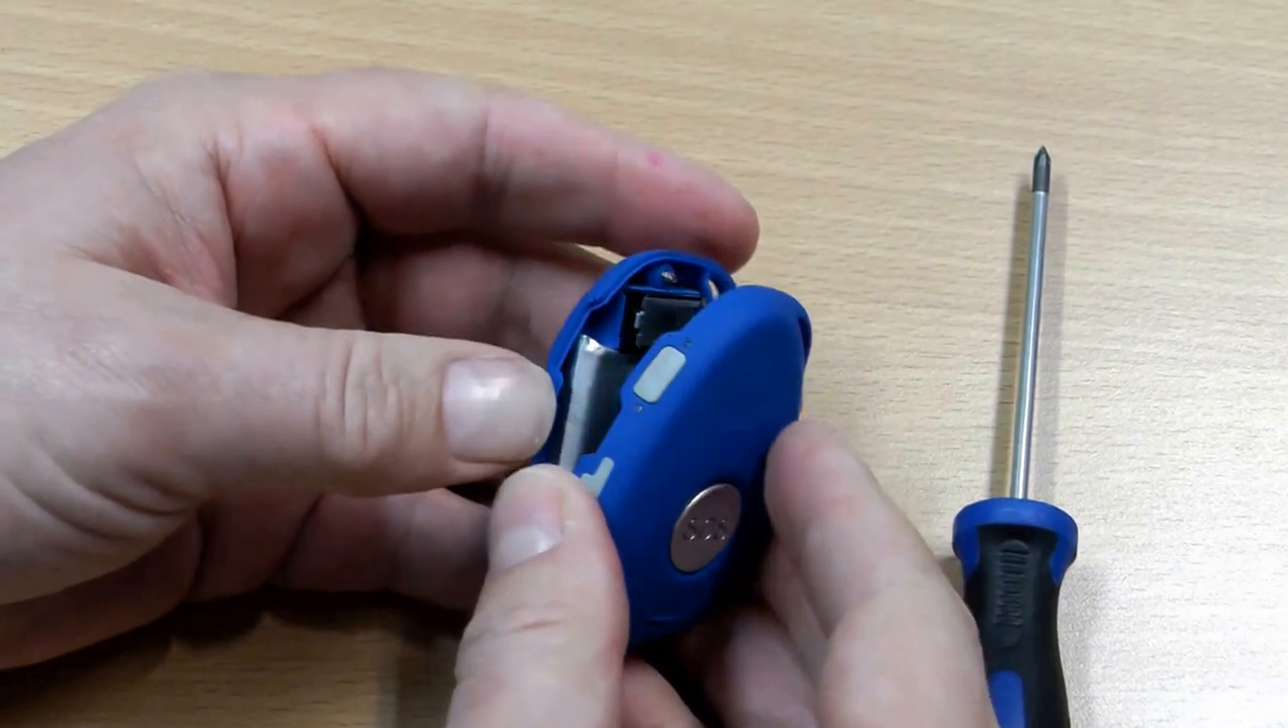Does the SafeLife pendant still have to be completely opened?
Yes.